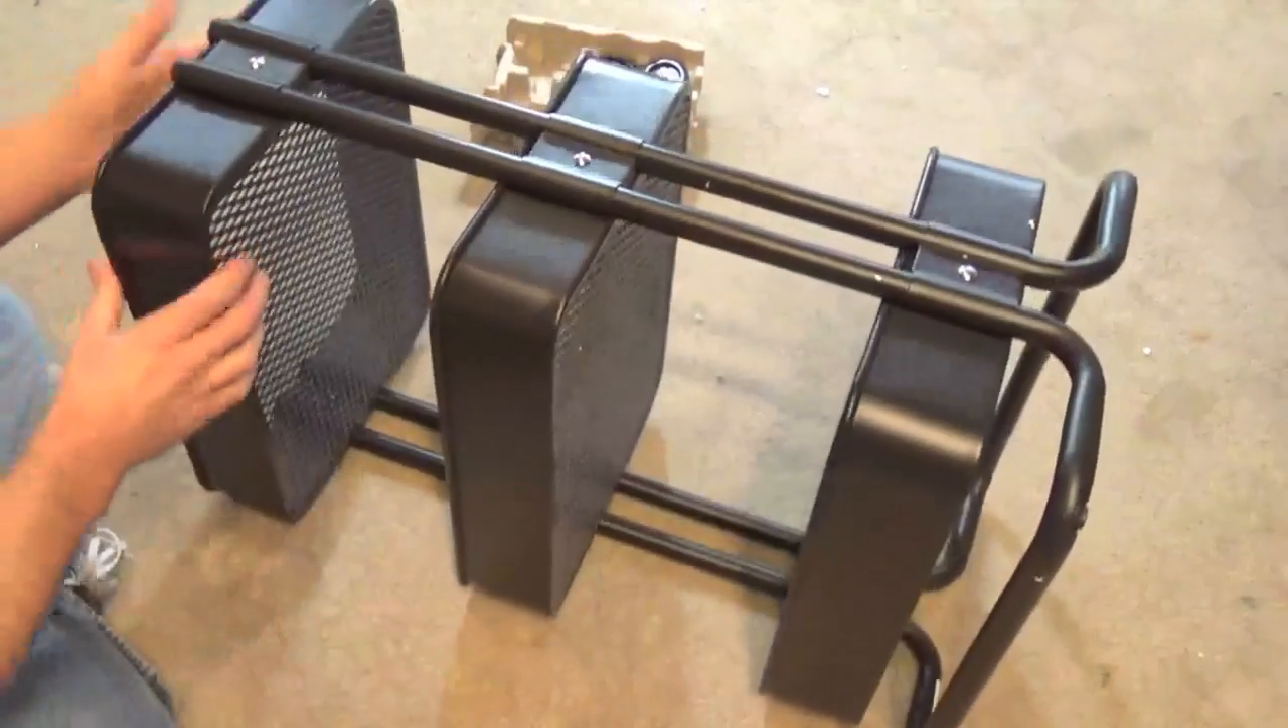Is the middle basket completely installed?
Yes.